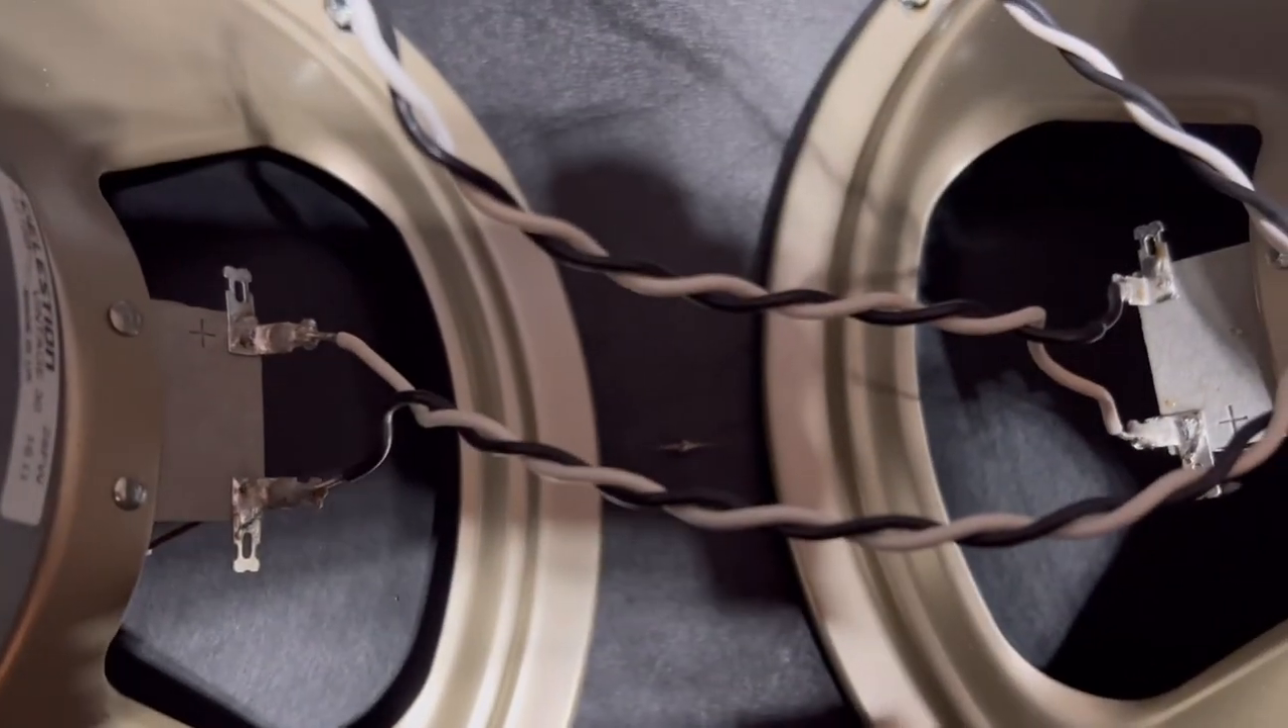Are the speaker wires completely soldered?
Yes.